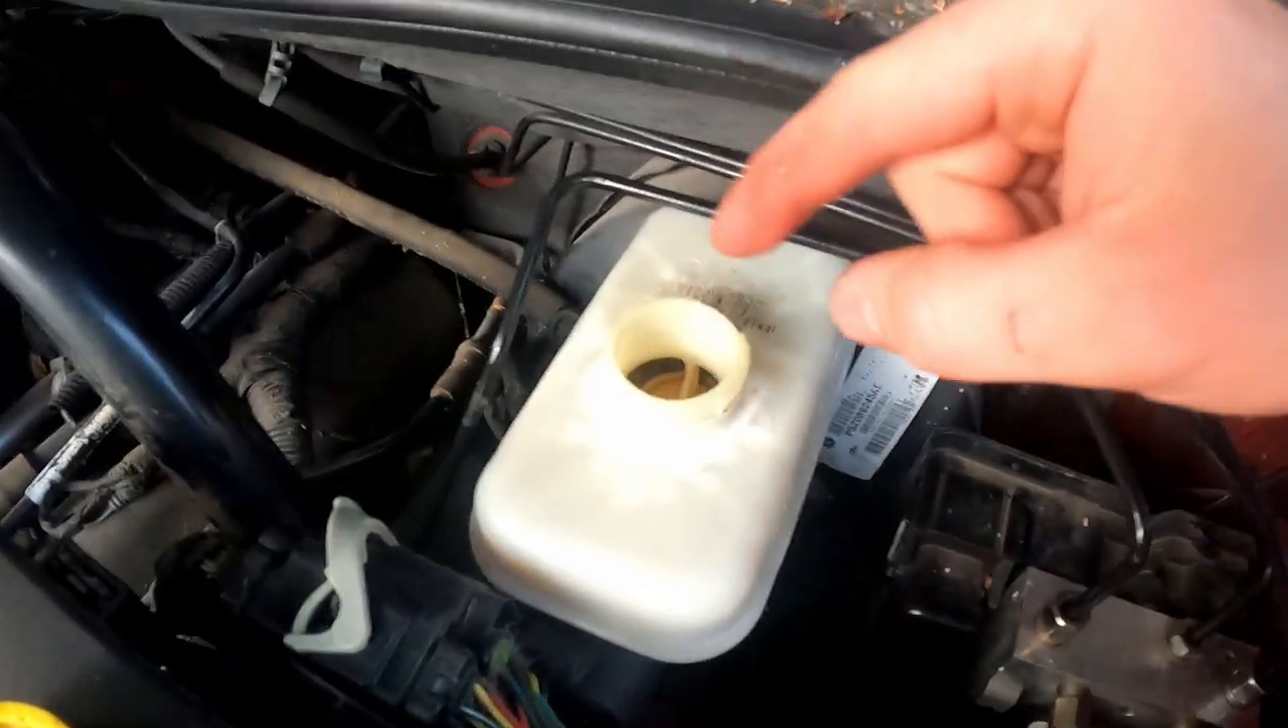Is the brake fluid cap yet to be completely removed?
No.